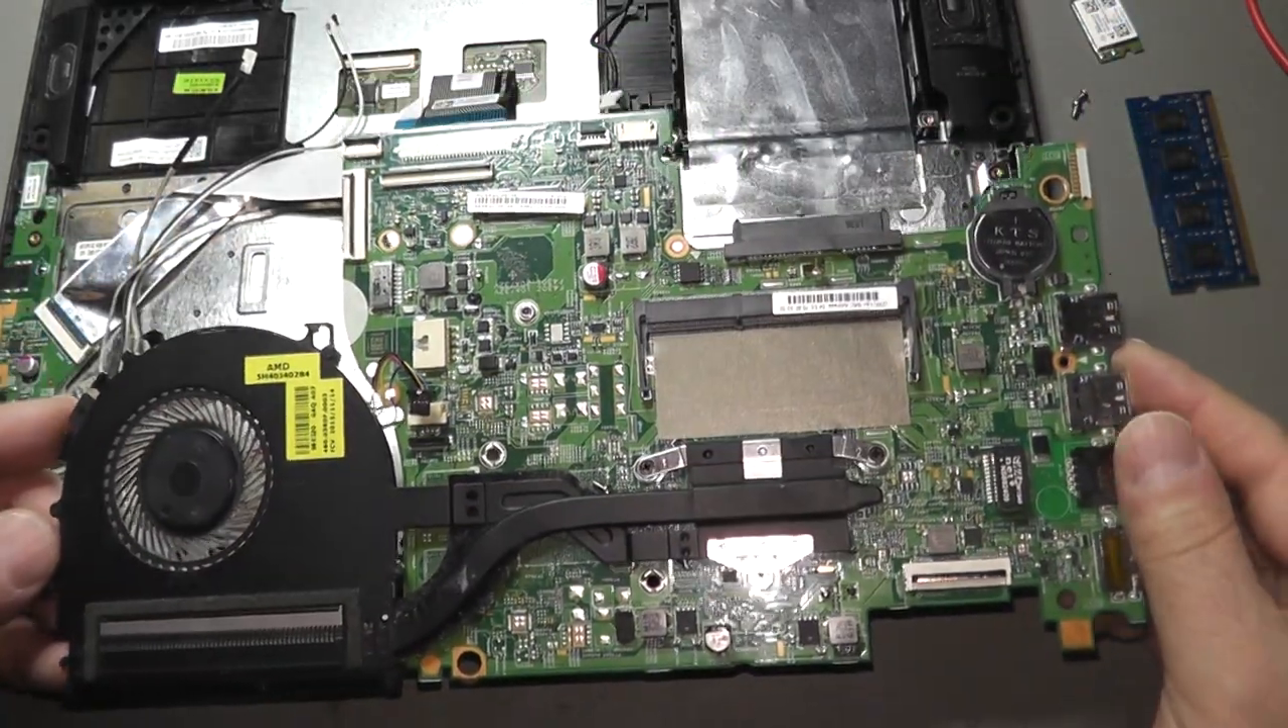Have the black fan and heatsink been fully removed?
No.